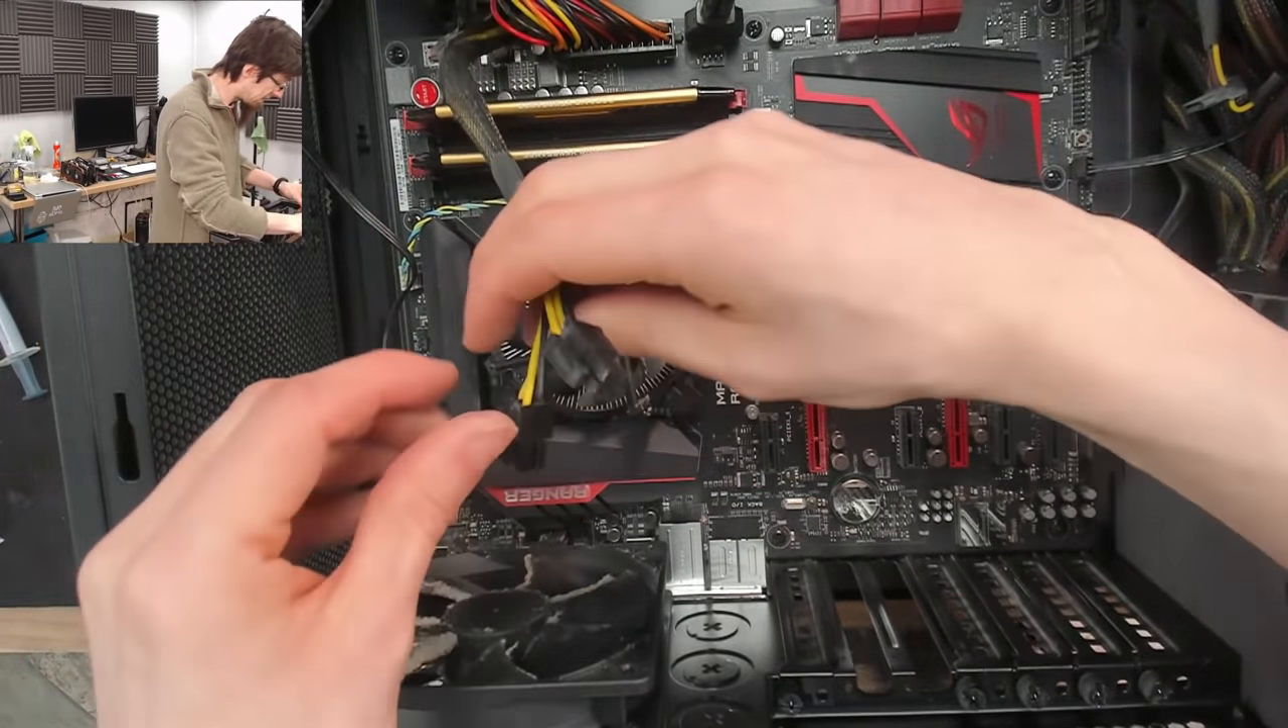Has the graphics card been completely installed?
No.